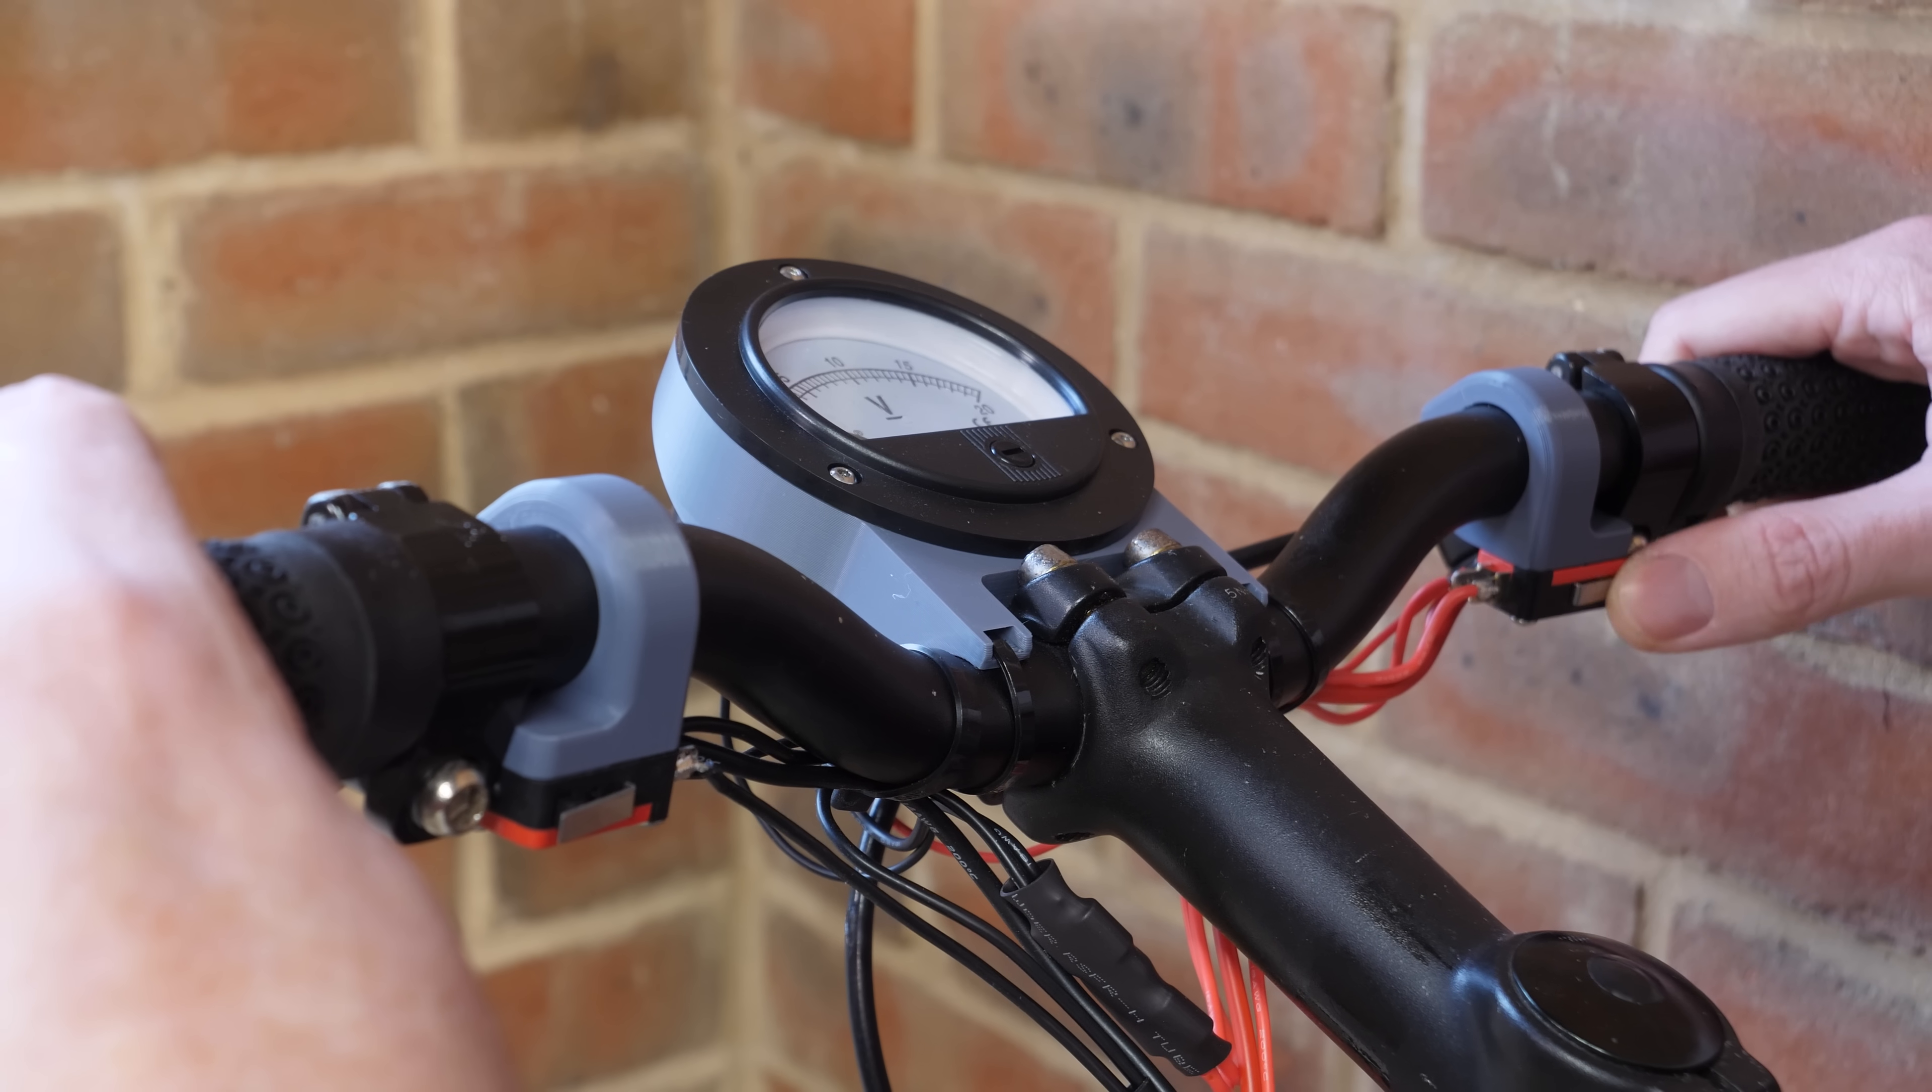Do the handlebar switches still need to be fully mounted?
No.